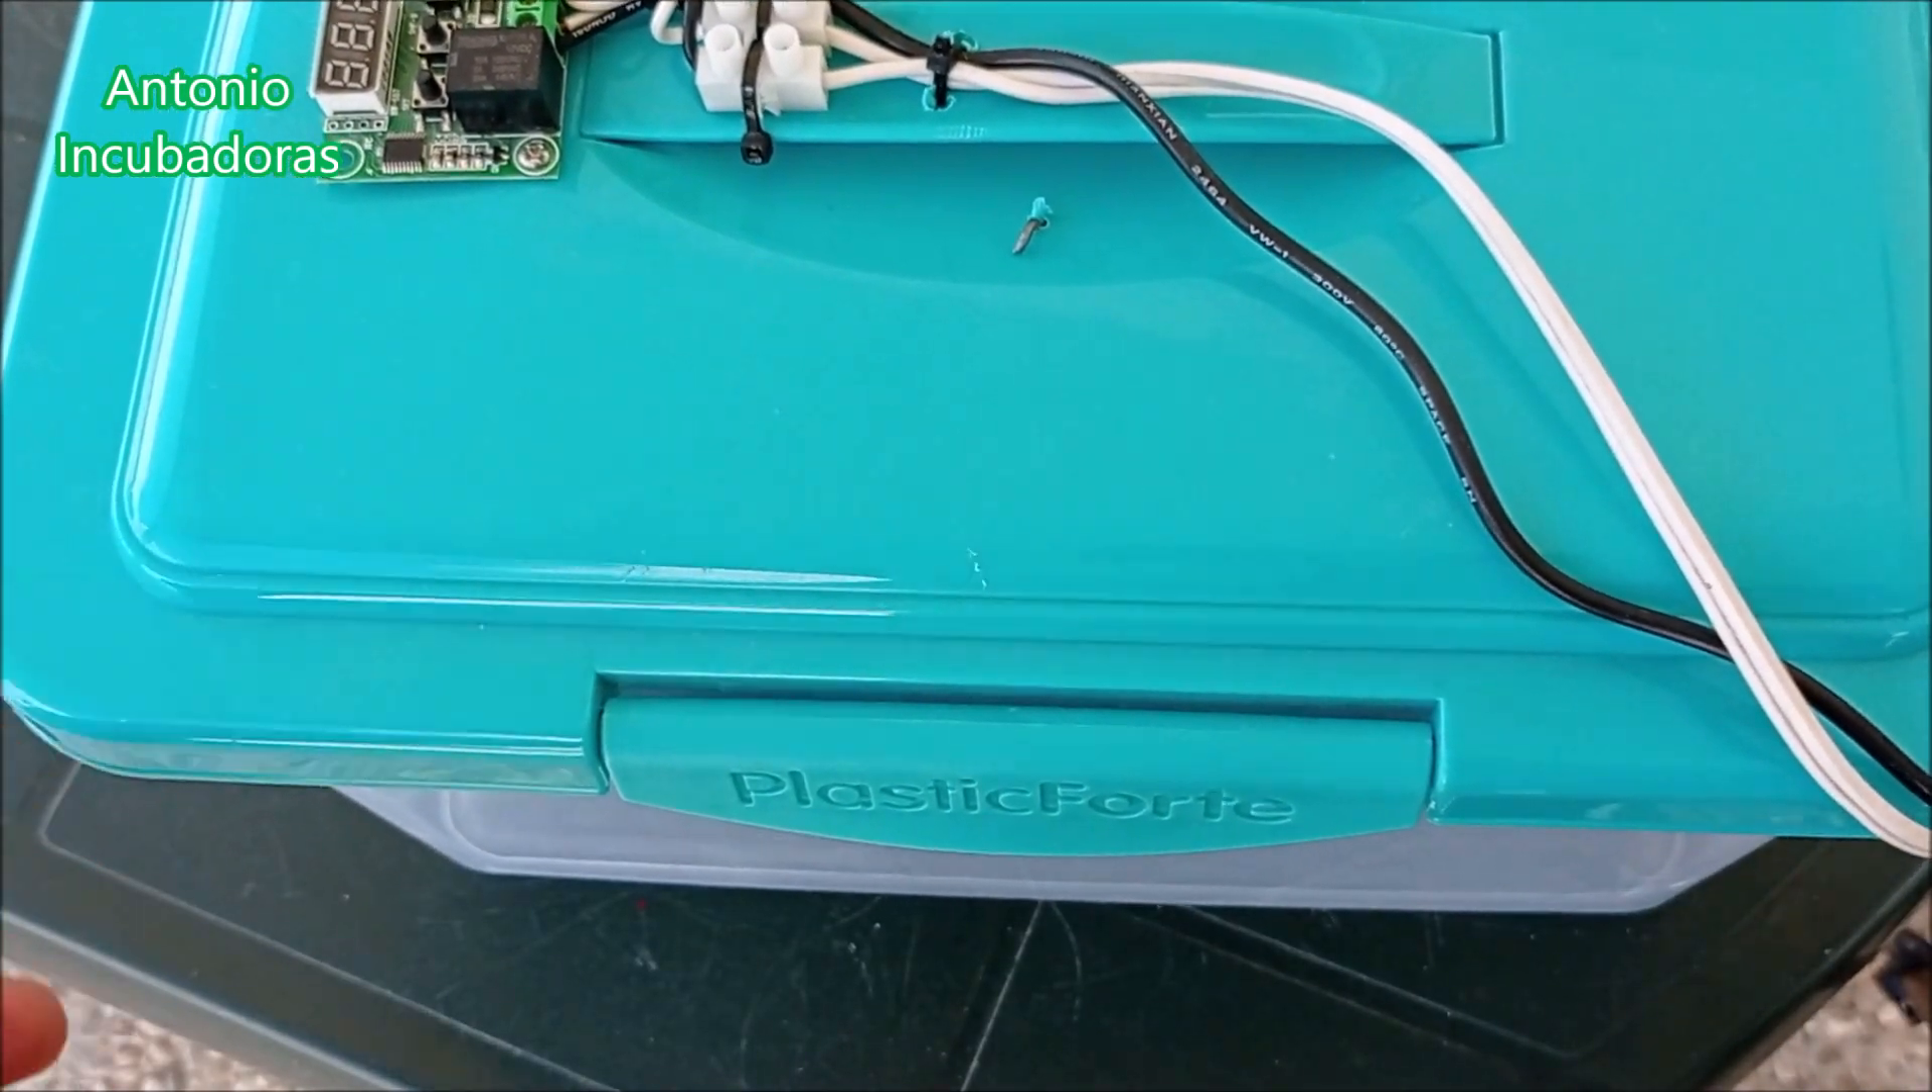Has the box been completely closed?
Yes.